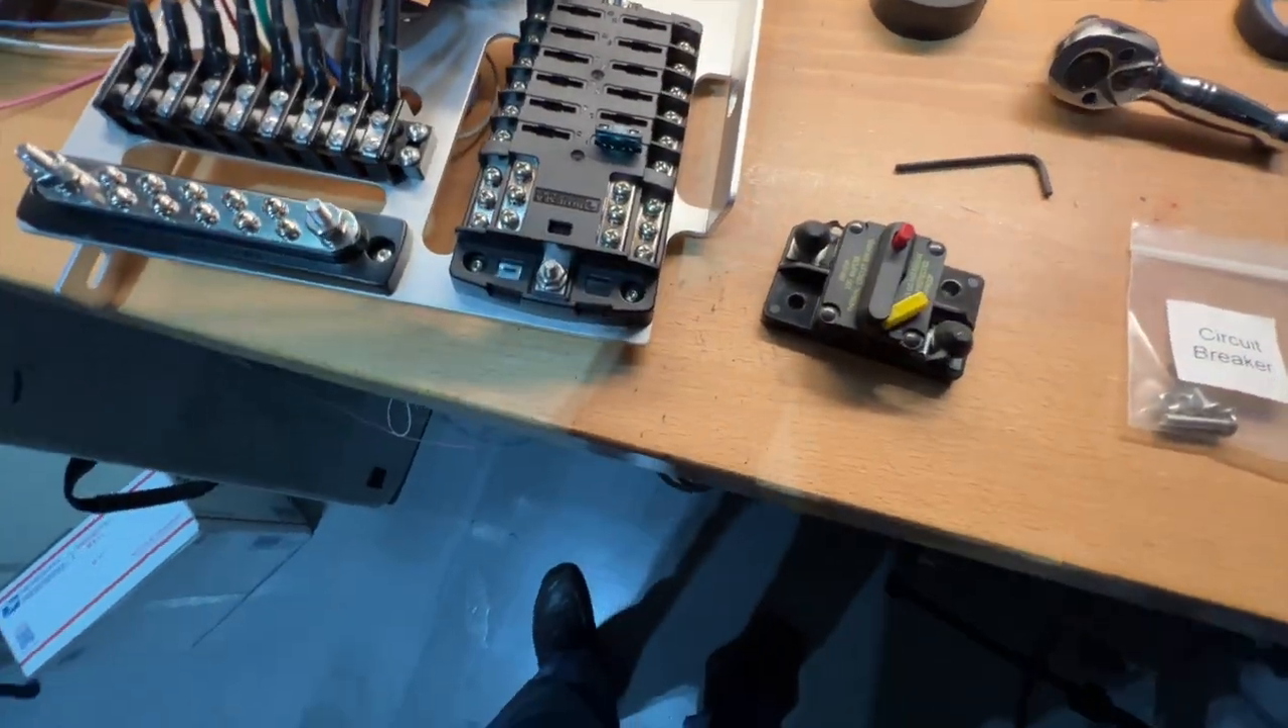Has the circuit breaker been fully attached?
No.